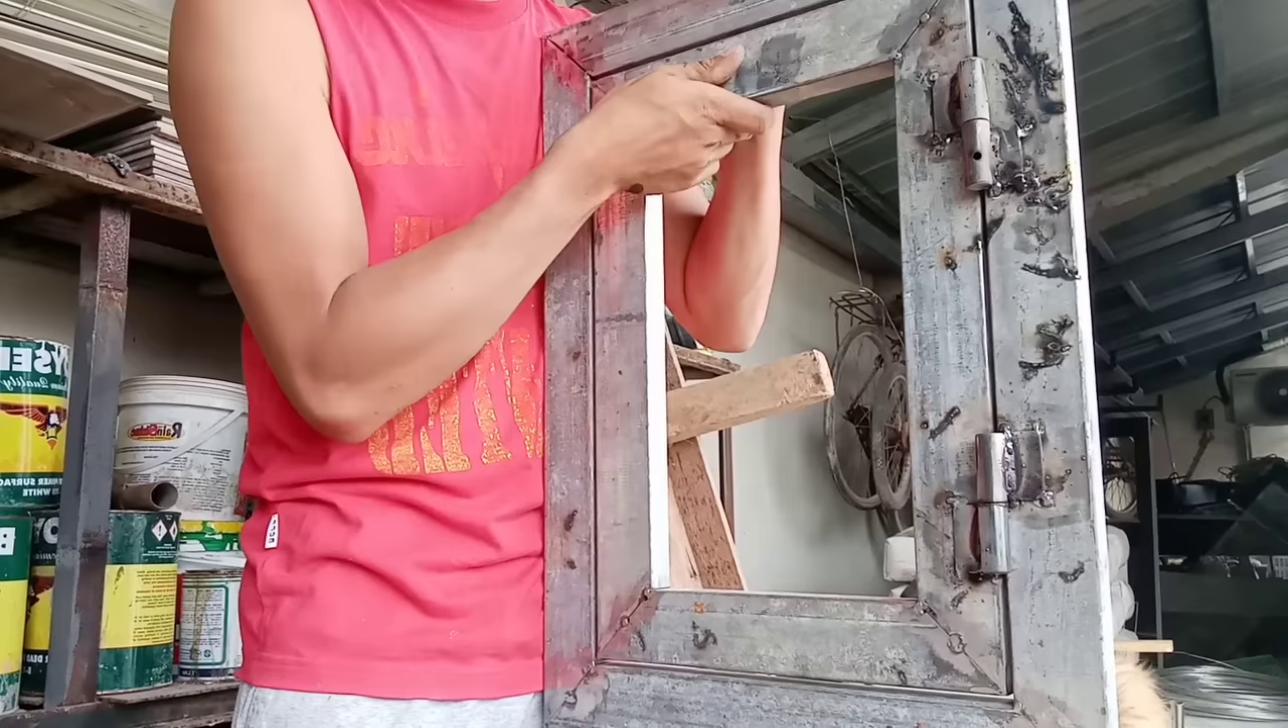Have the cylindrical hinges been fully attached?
Yes.